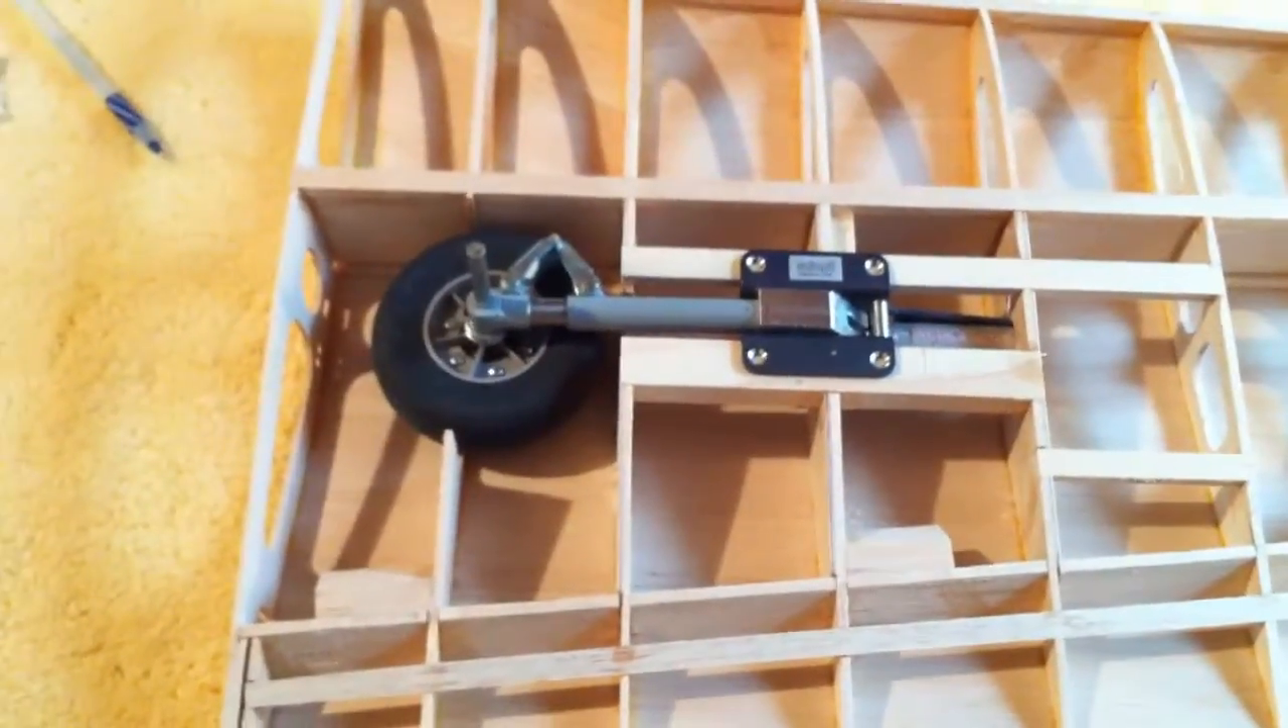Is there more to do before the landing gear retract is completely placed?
No.